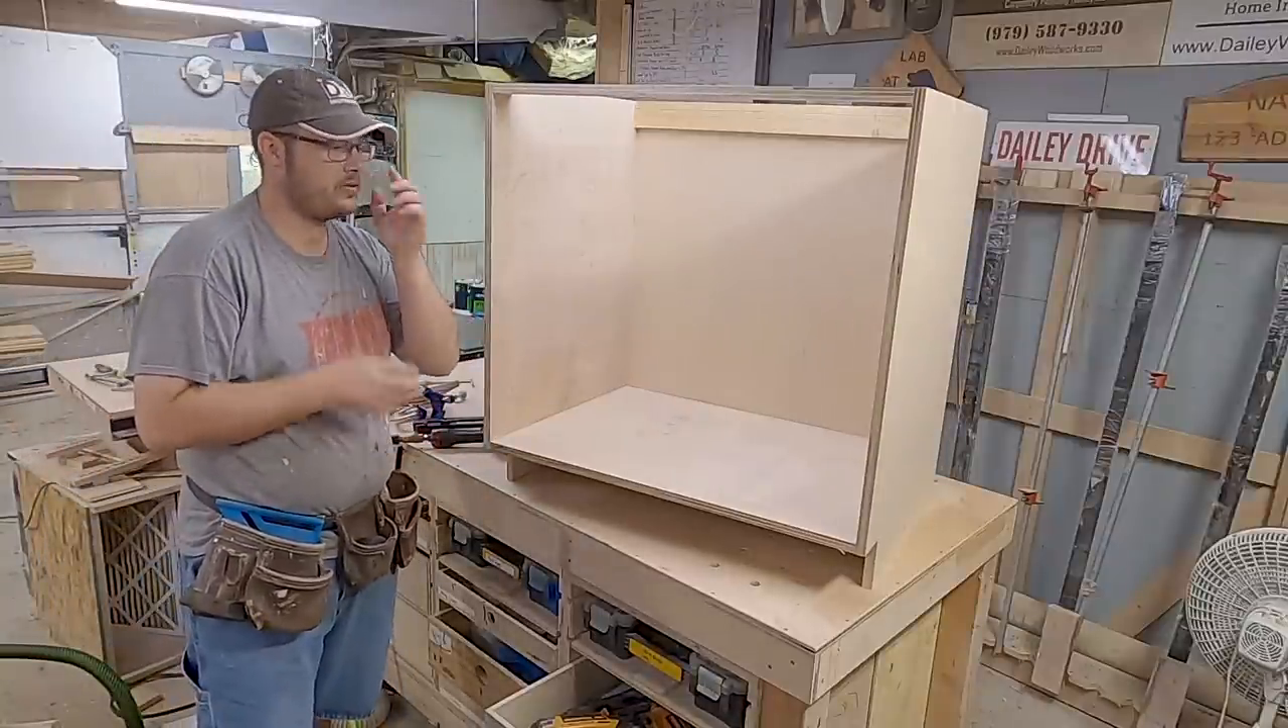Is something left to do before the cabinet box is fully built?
No.